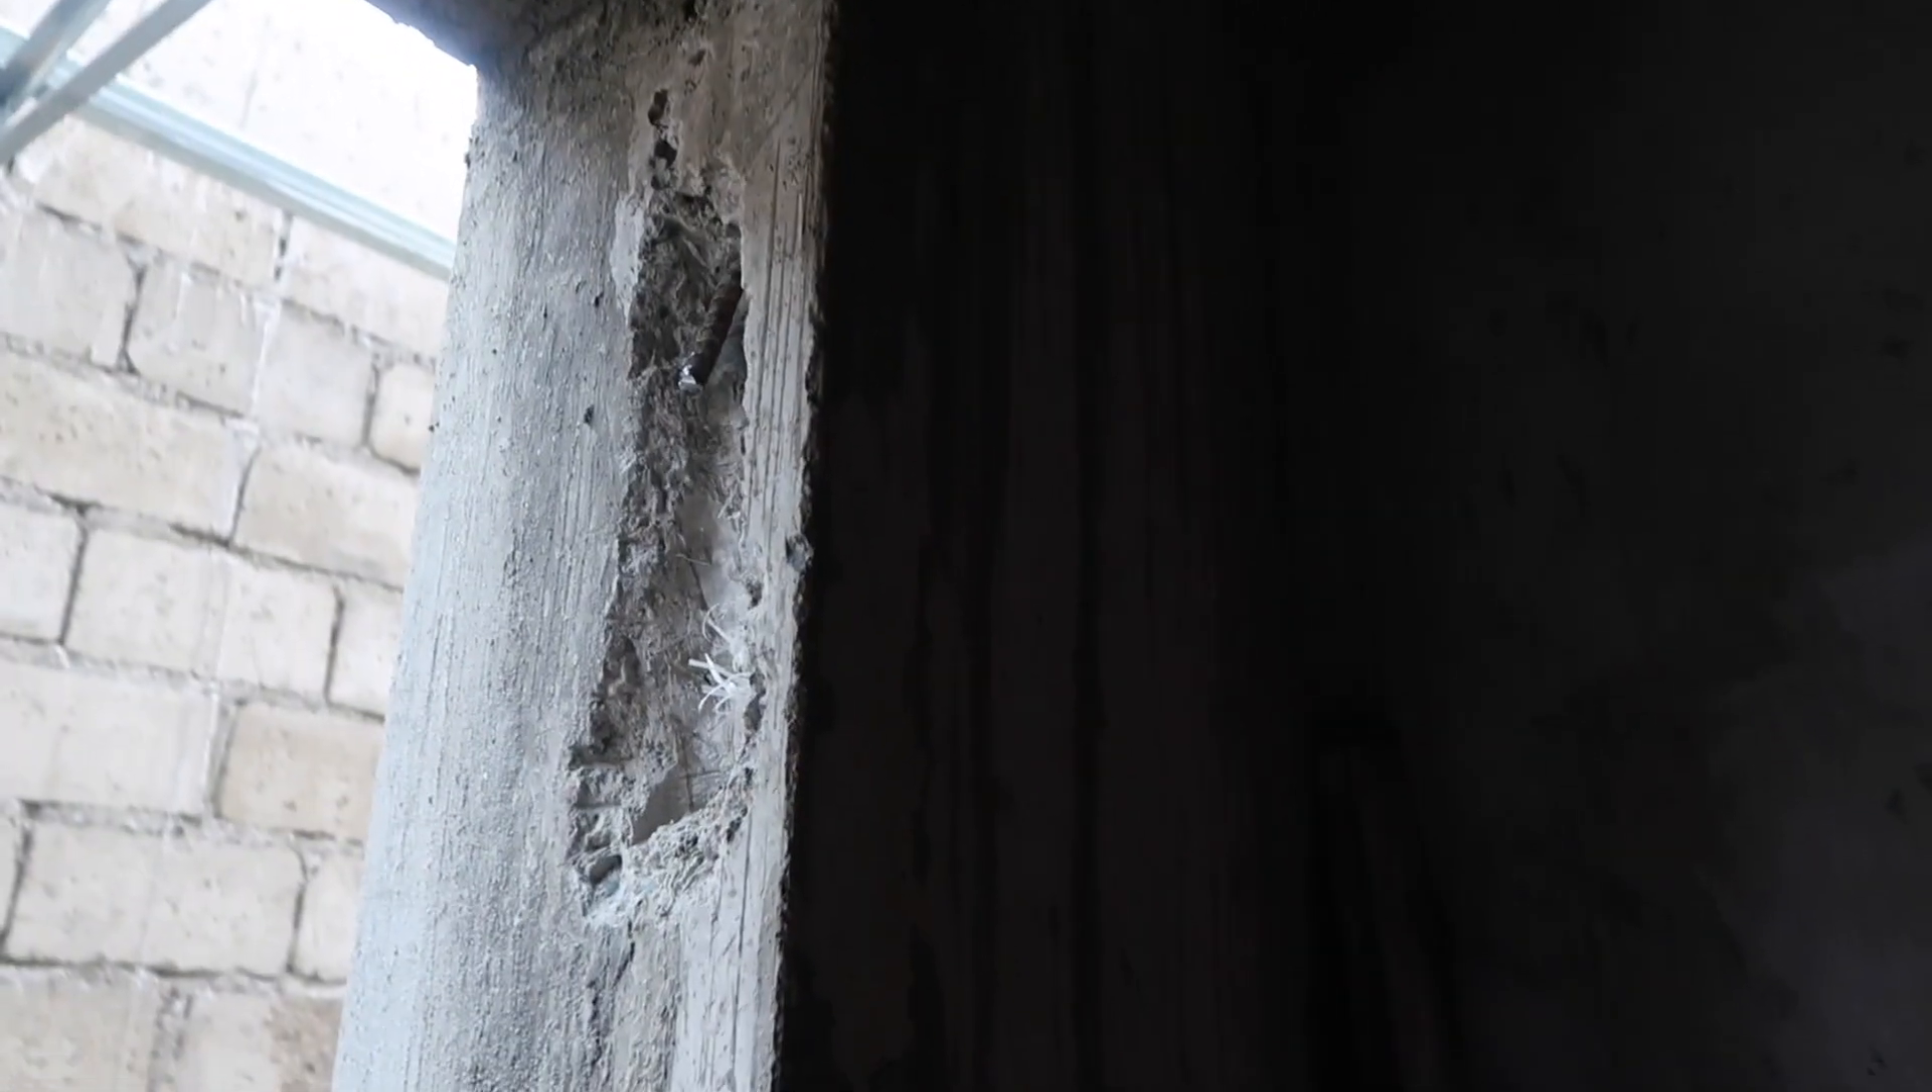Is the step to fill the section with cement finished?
No.